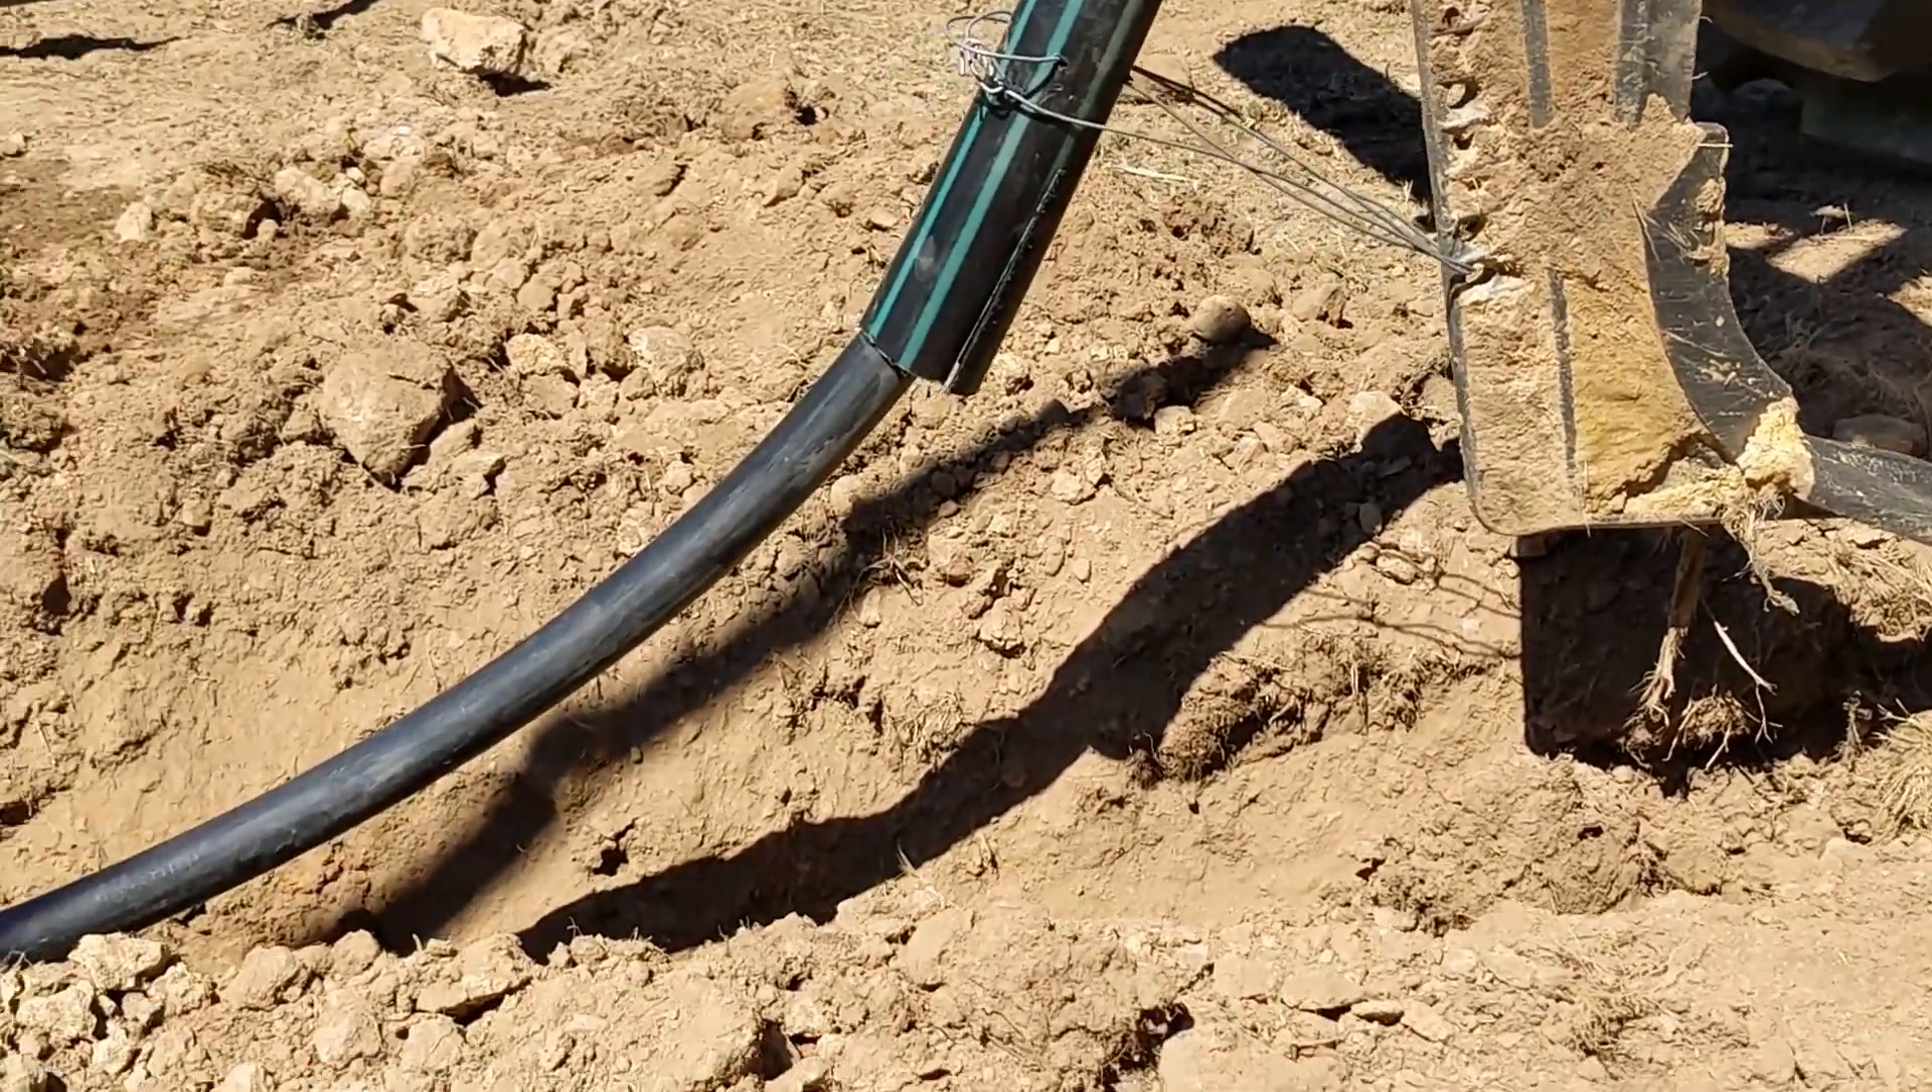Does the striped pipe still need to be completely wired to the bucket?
No.